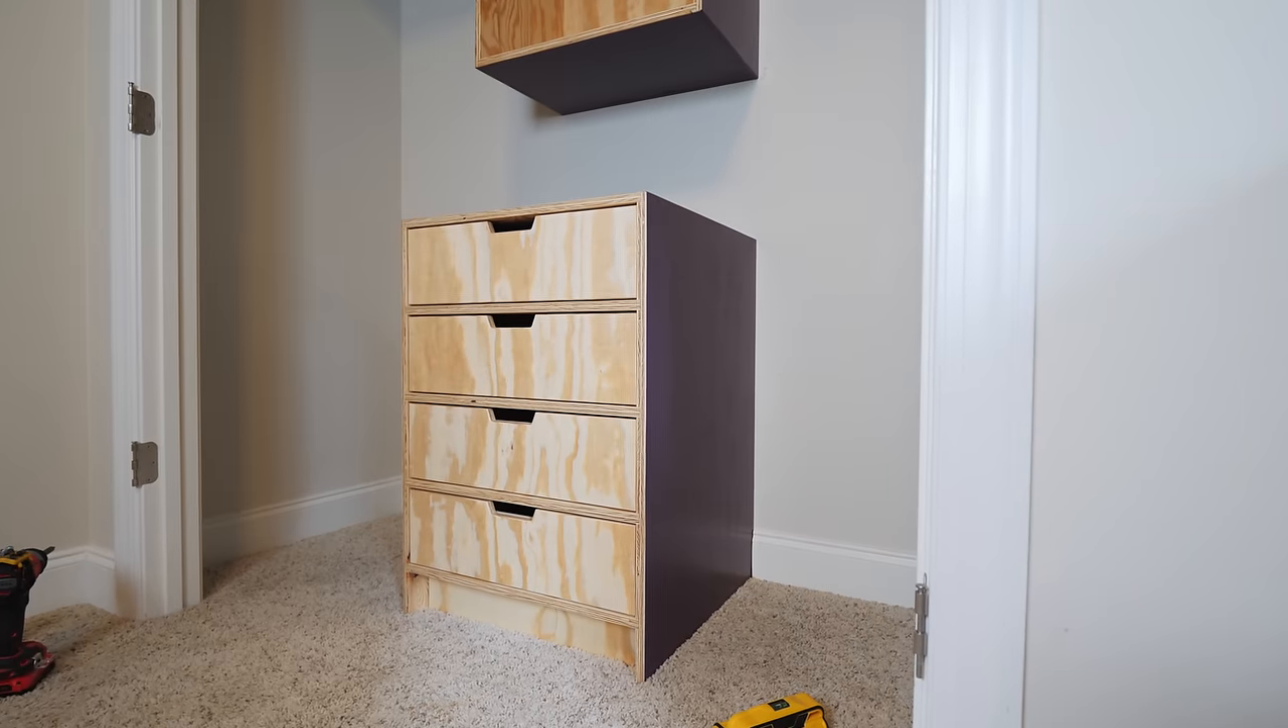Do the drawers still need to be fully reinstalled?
No.